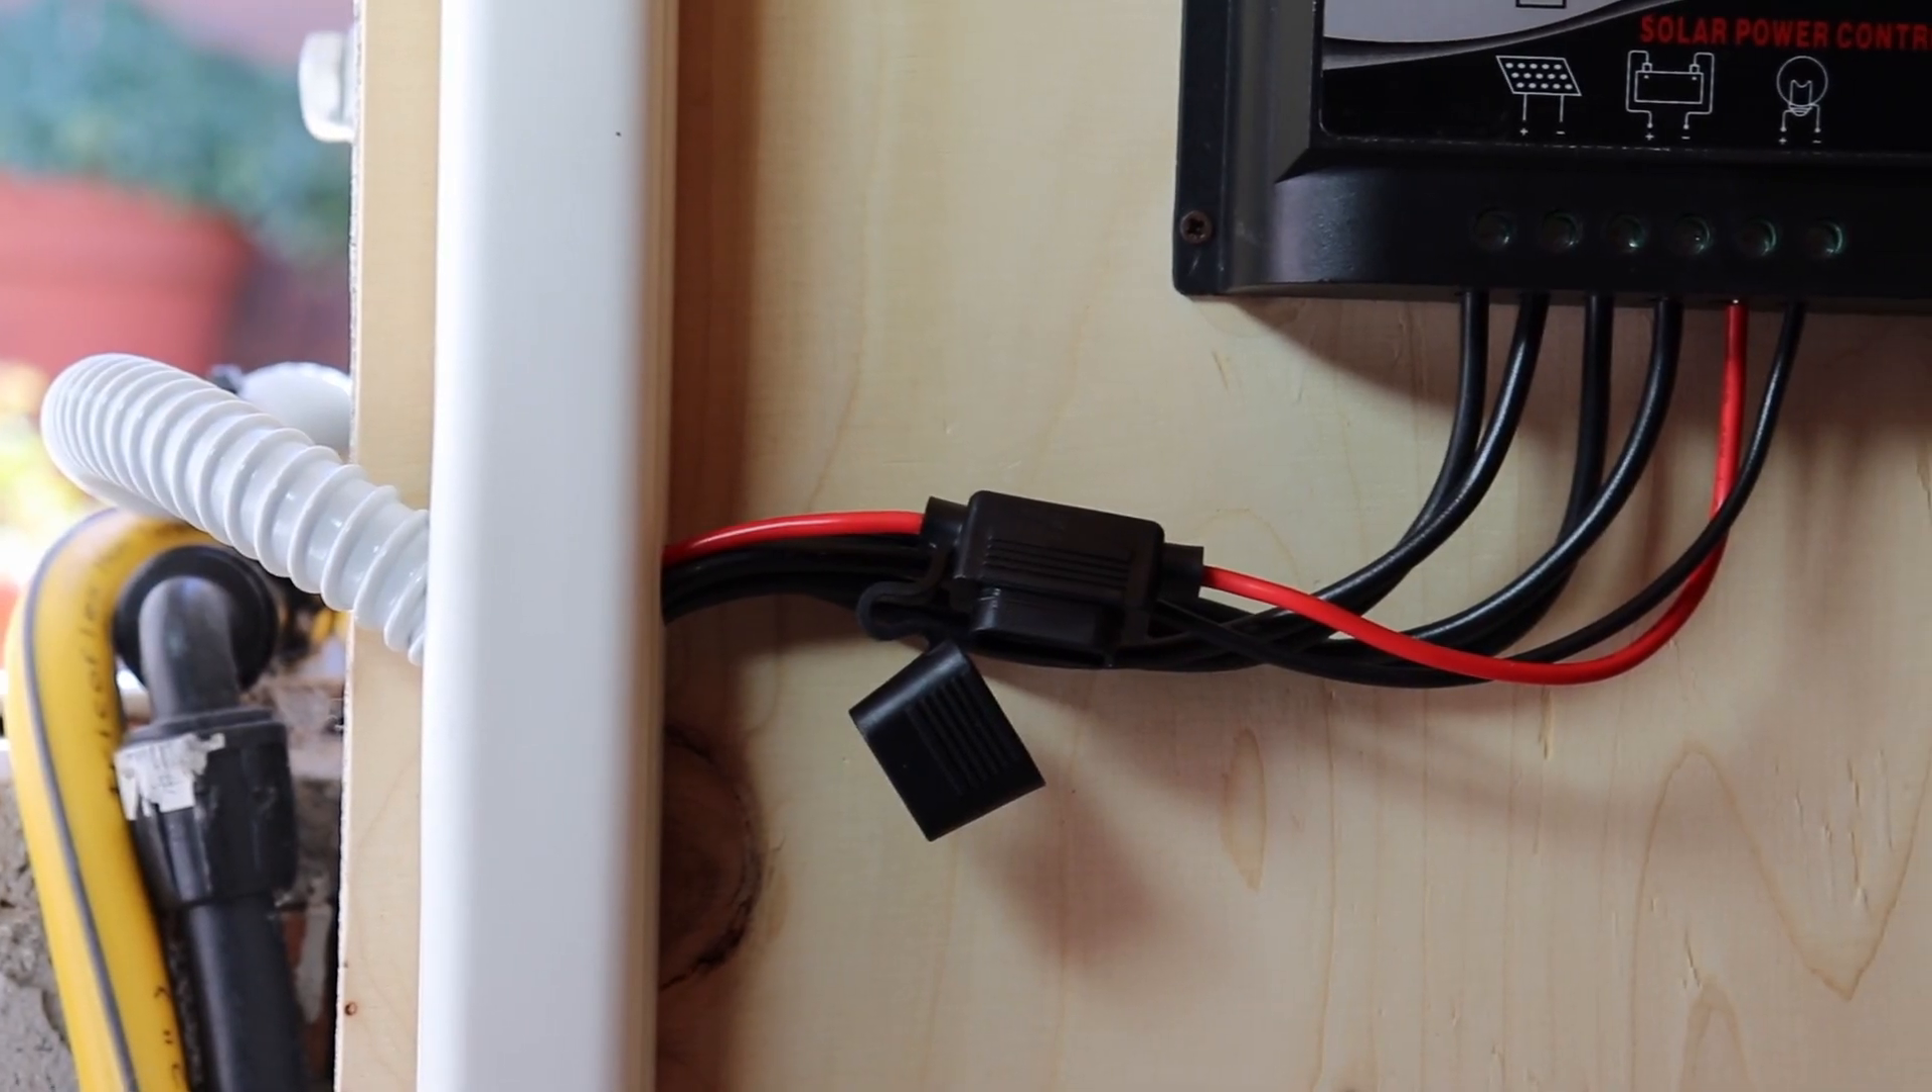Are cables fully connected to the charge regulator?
Yes.